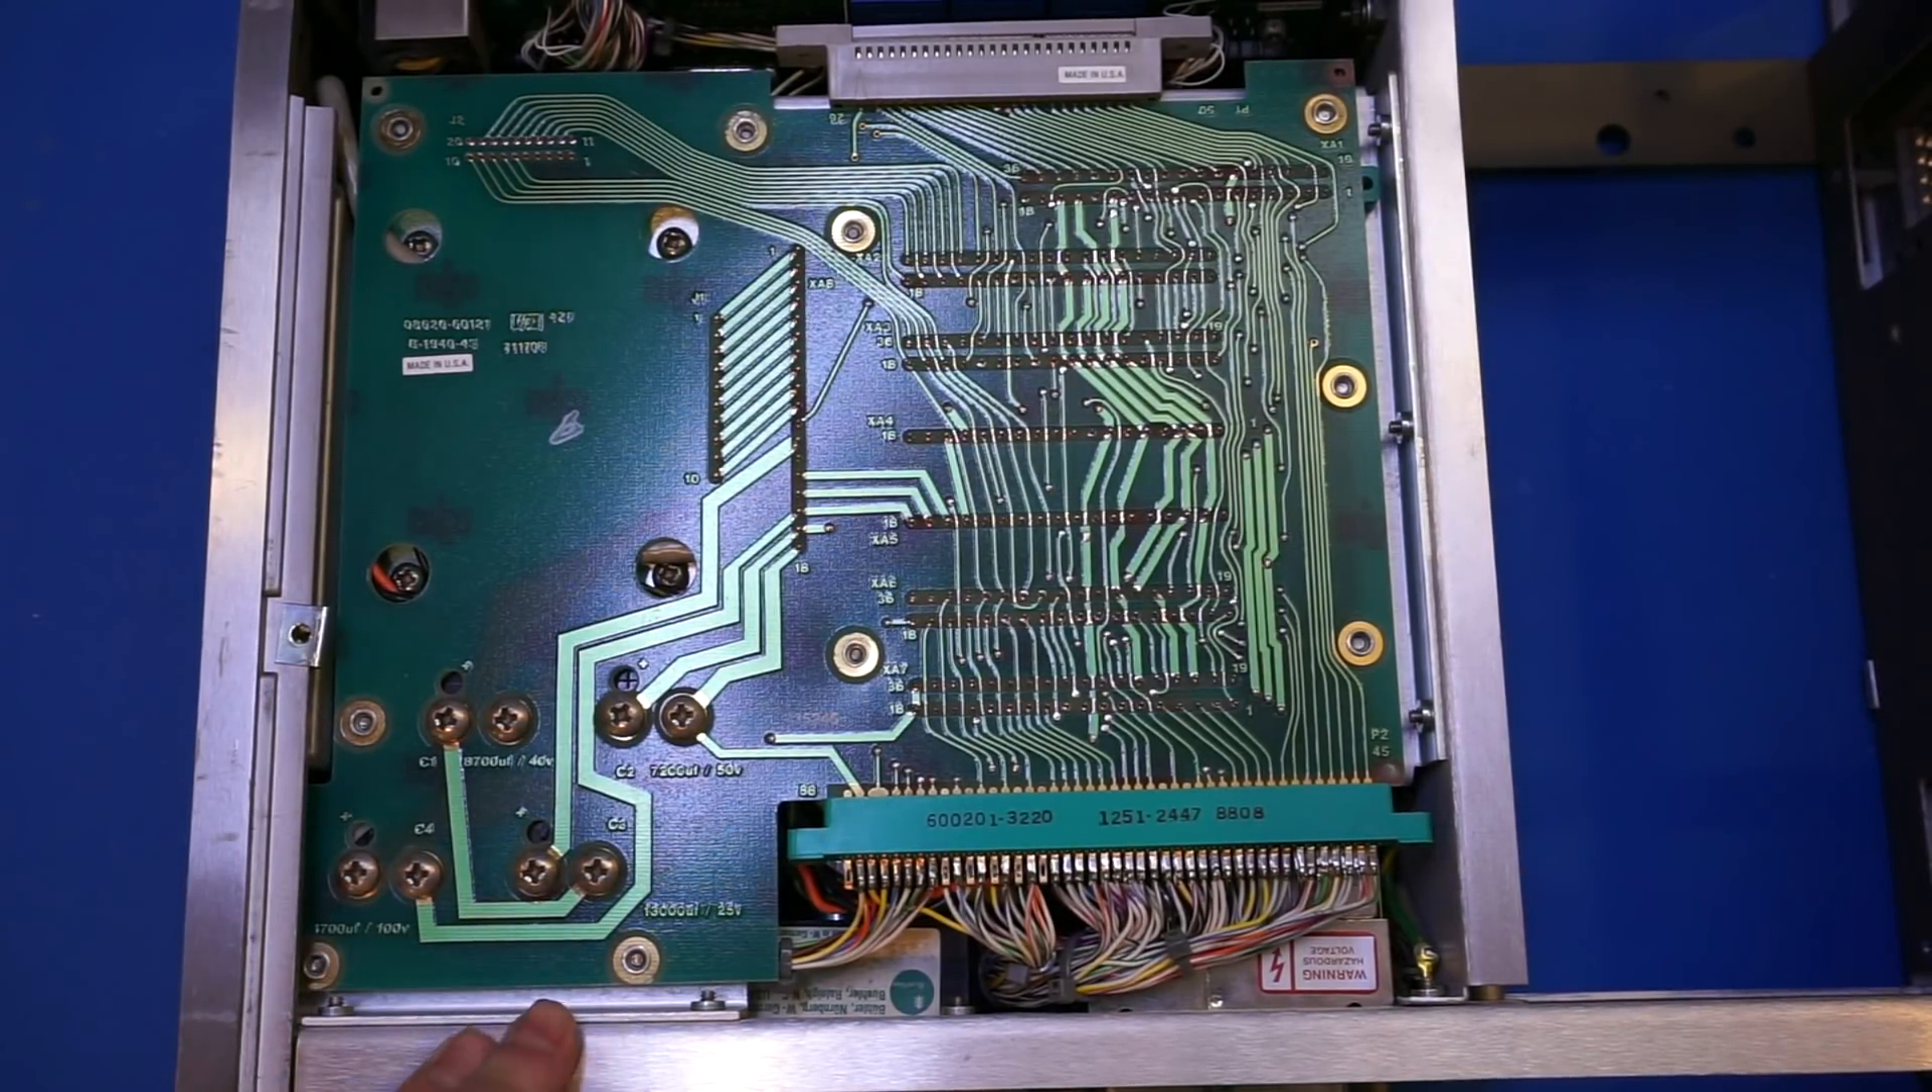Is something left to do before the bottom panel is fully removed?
No.